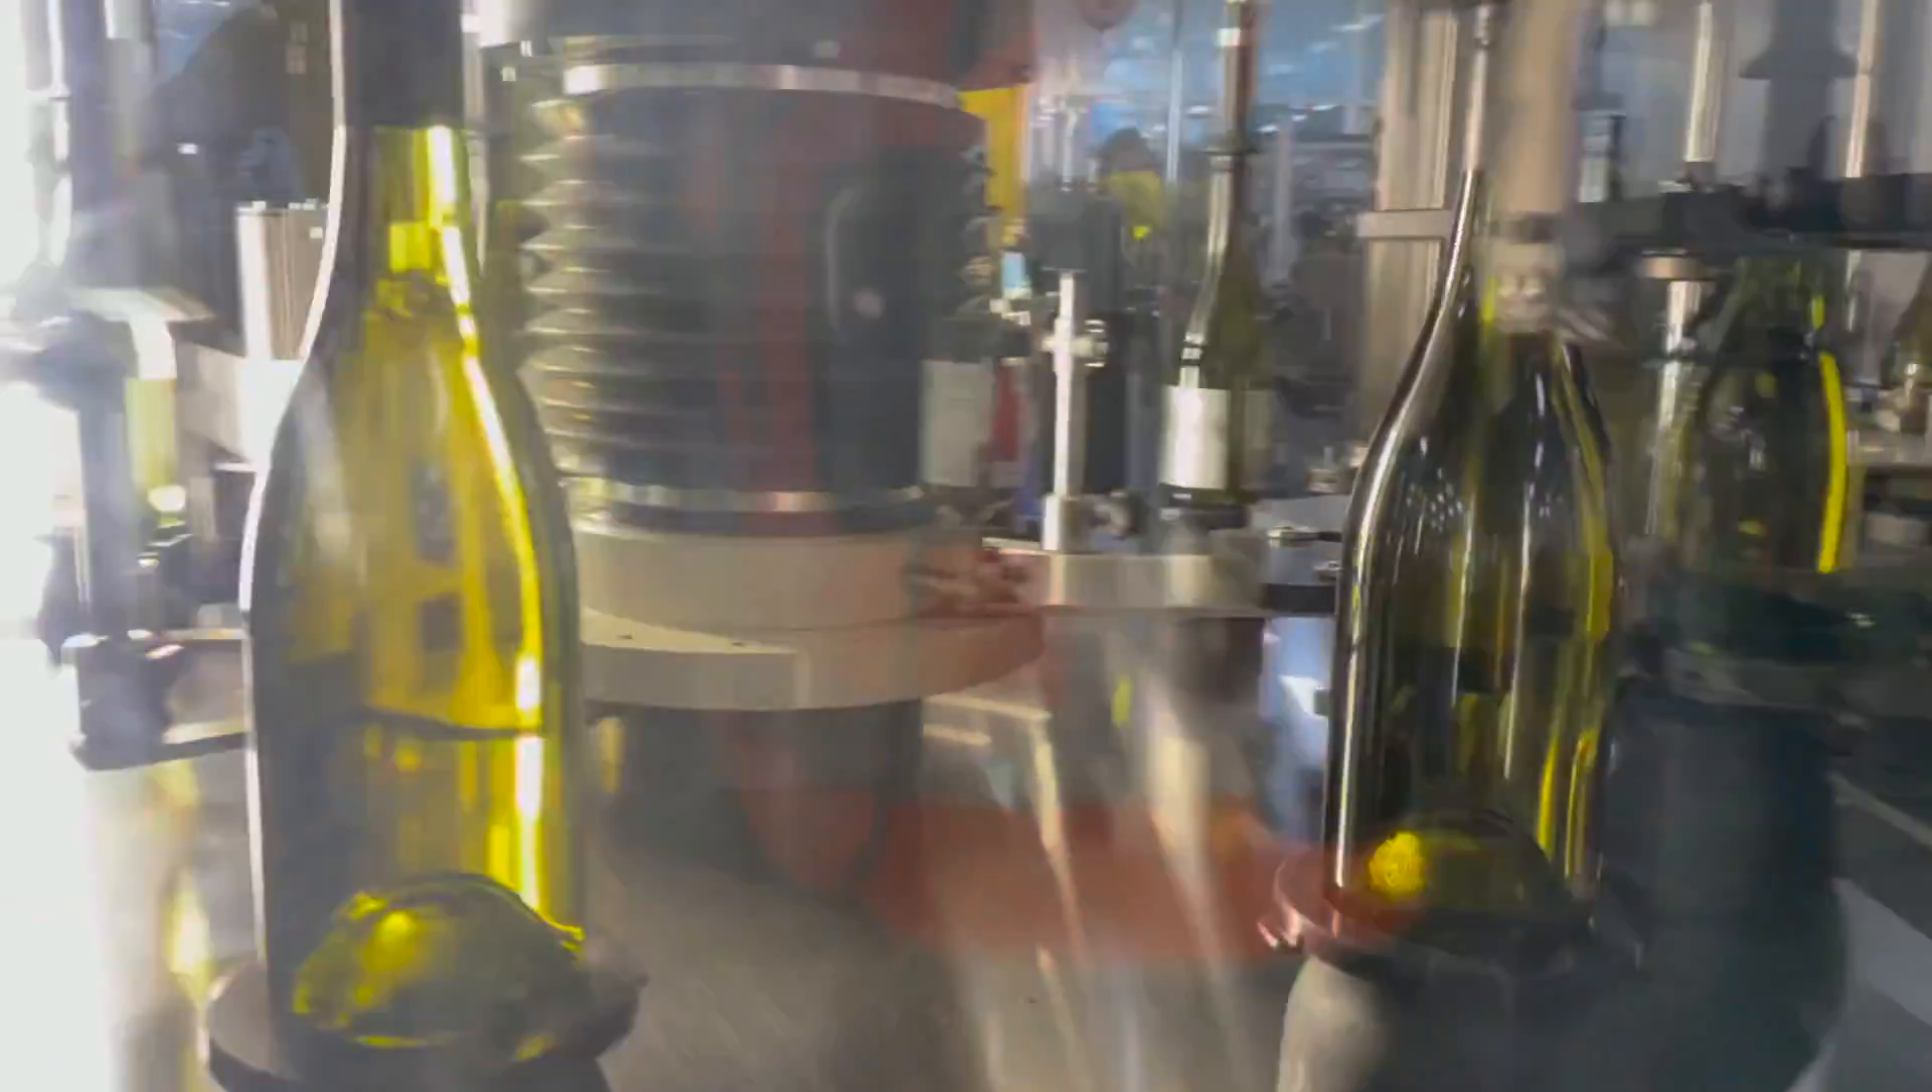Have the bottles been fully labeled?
No.